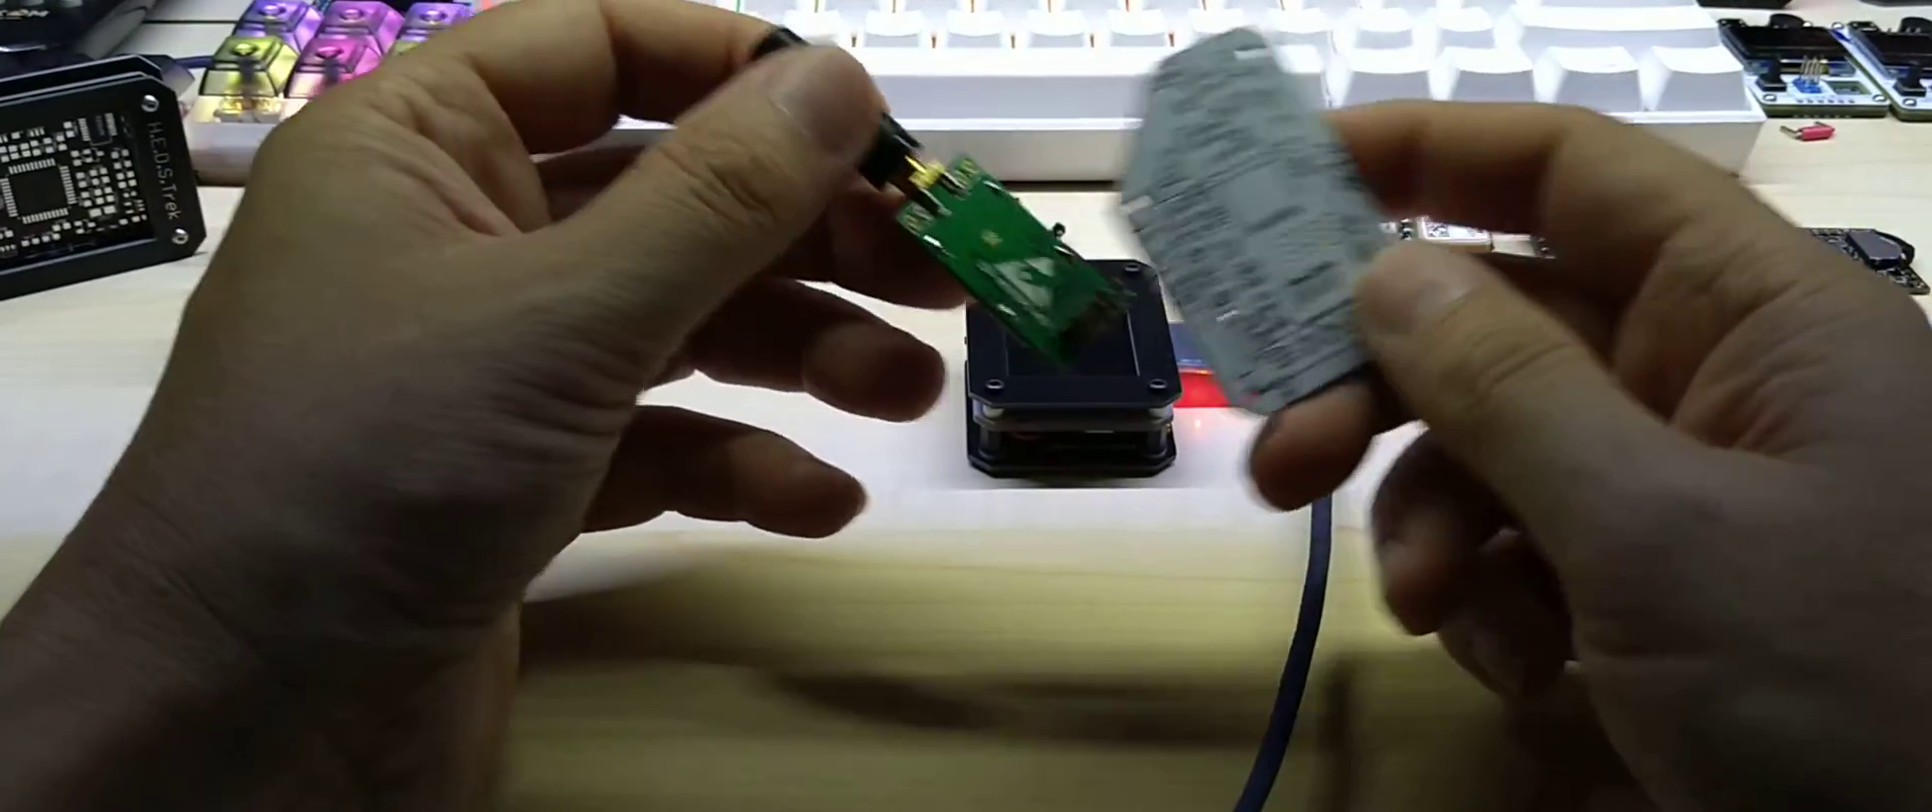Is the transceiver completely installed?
No.